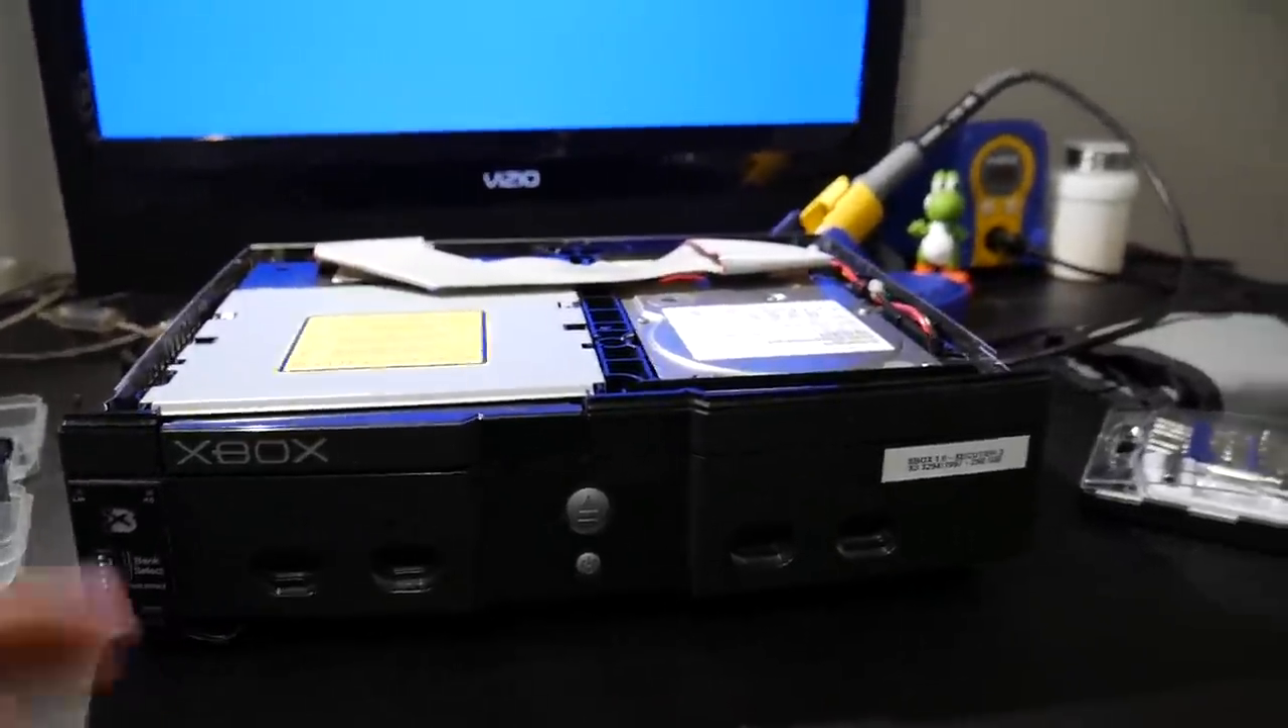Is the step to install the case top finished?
No.